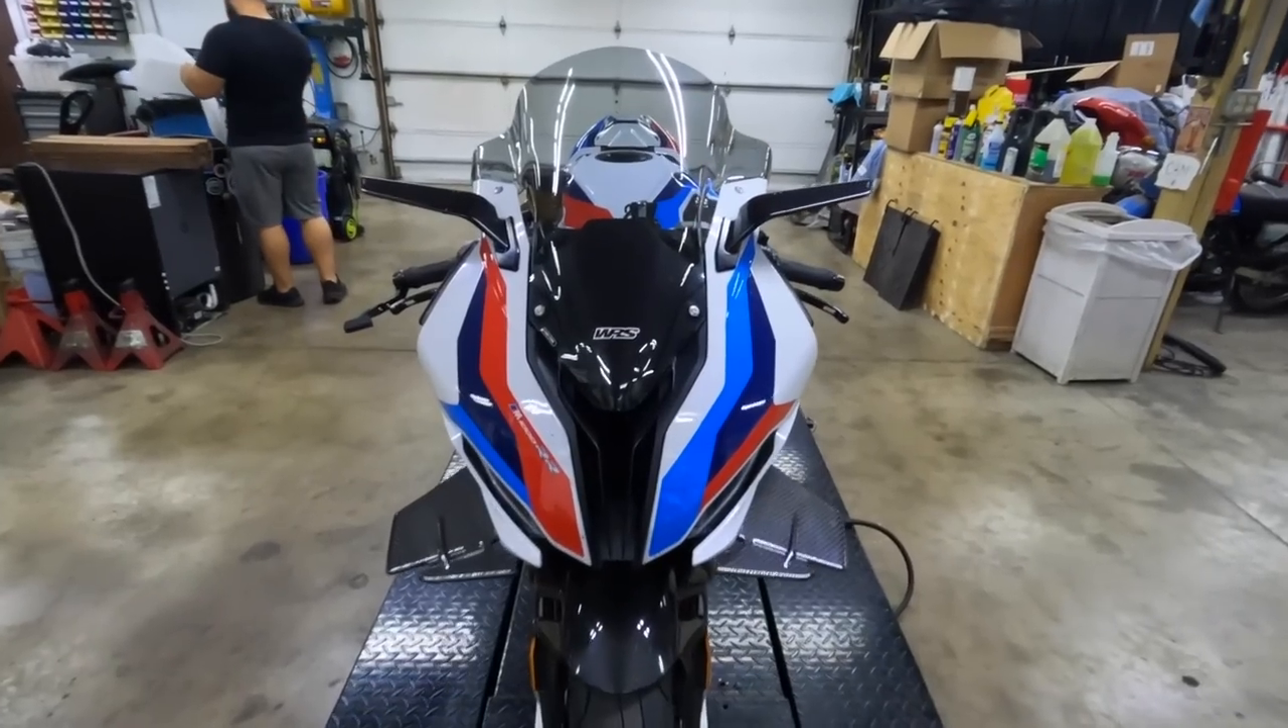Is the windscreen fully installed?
Yes.